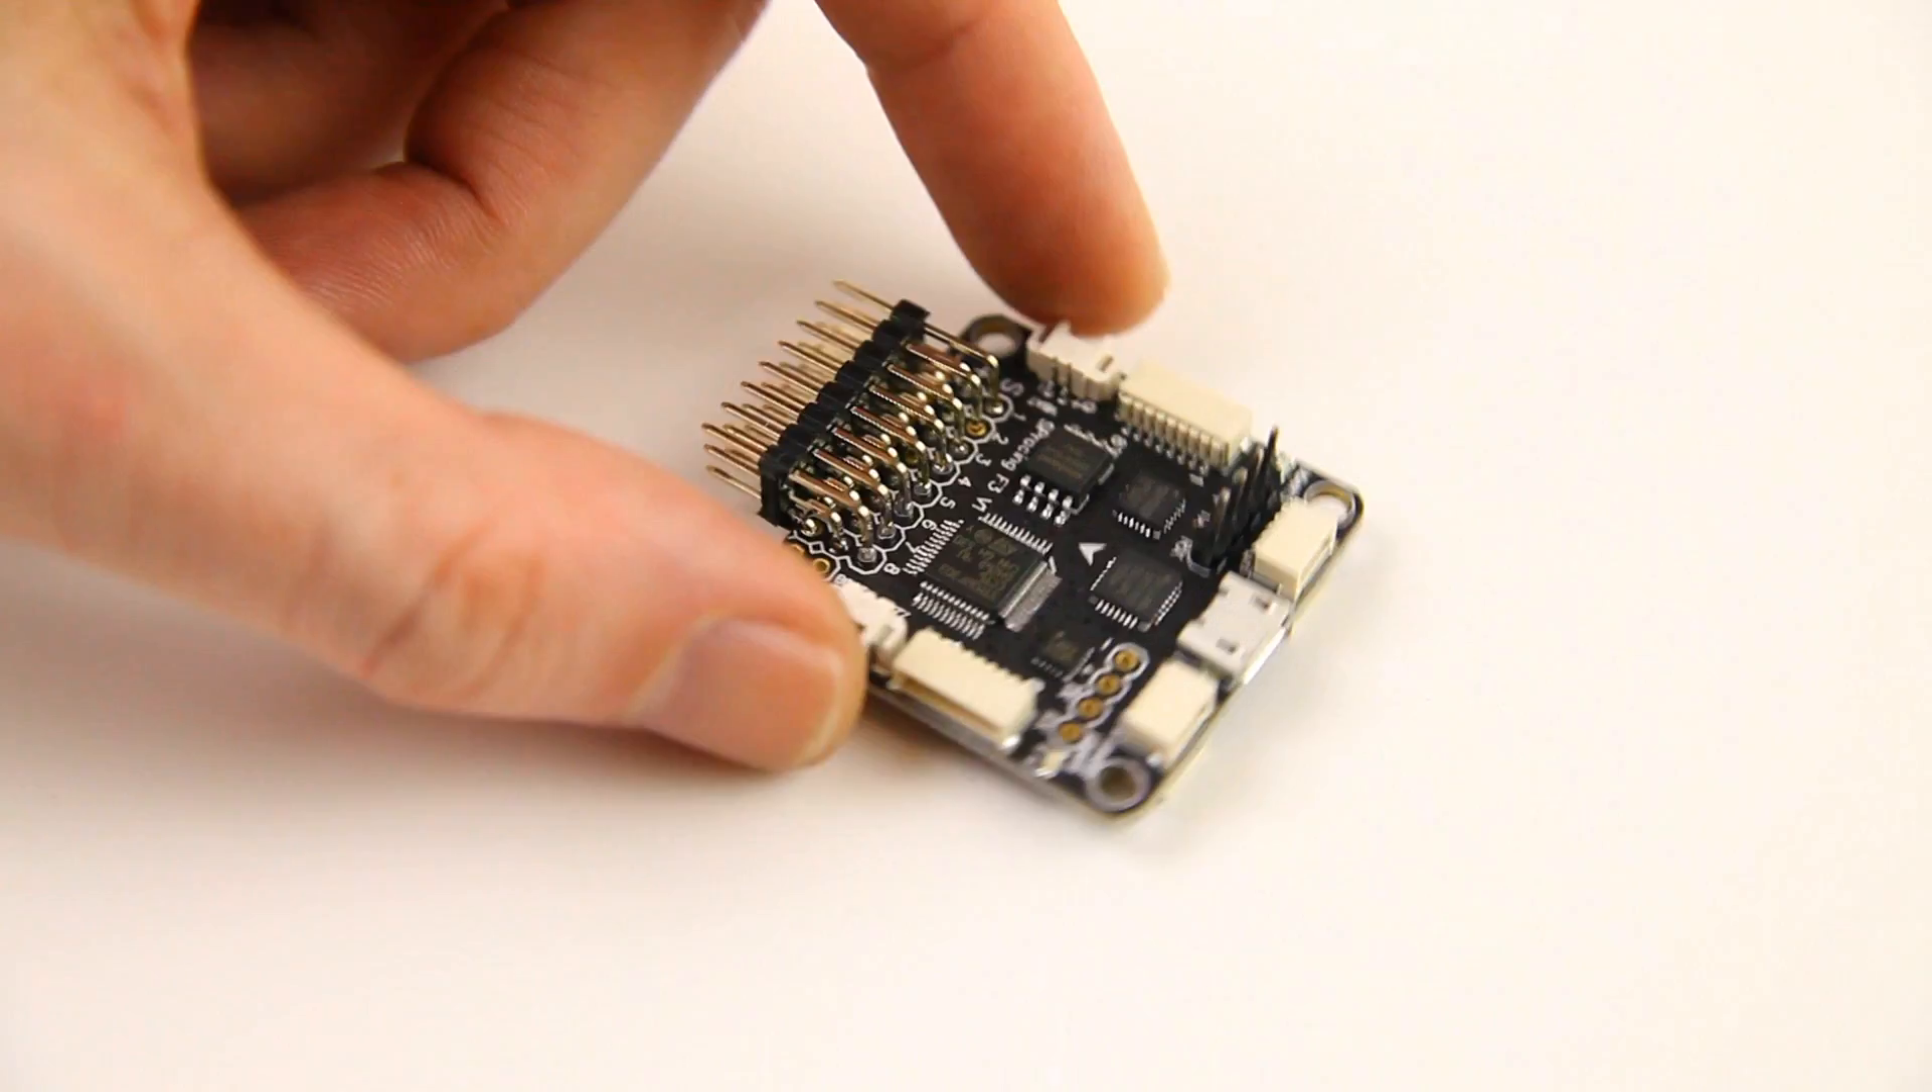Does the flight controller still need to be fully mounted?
Yes.